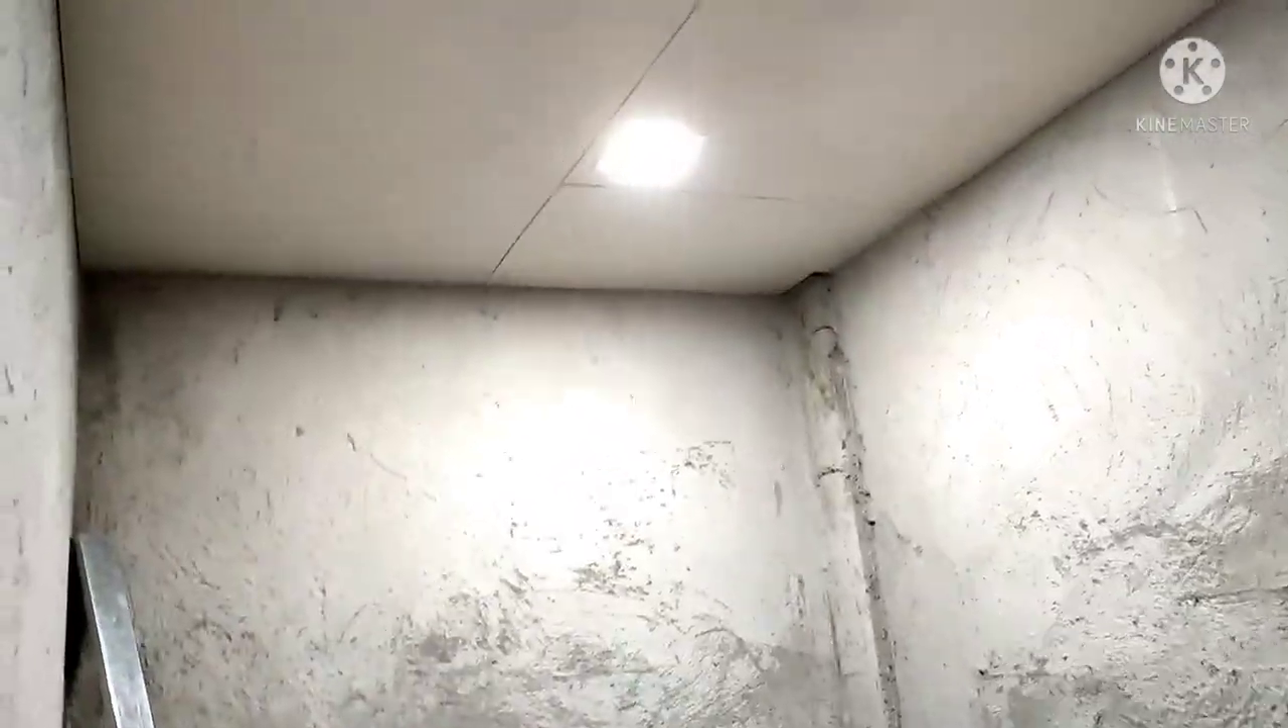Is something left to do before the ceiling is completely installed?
No.